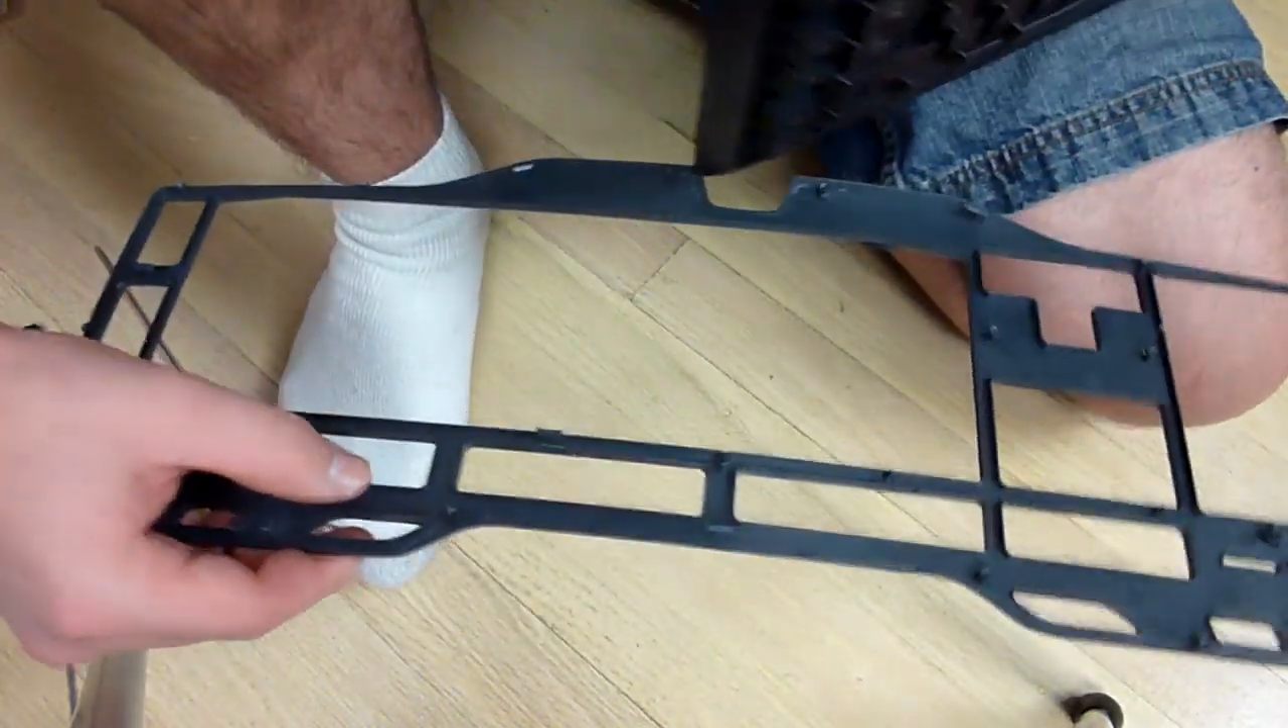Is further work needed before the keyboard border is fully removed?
No.